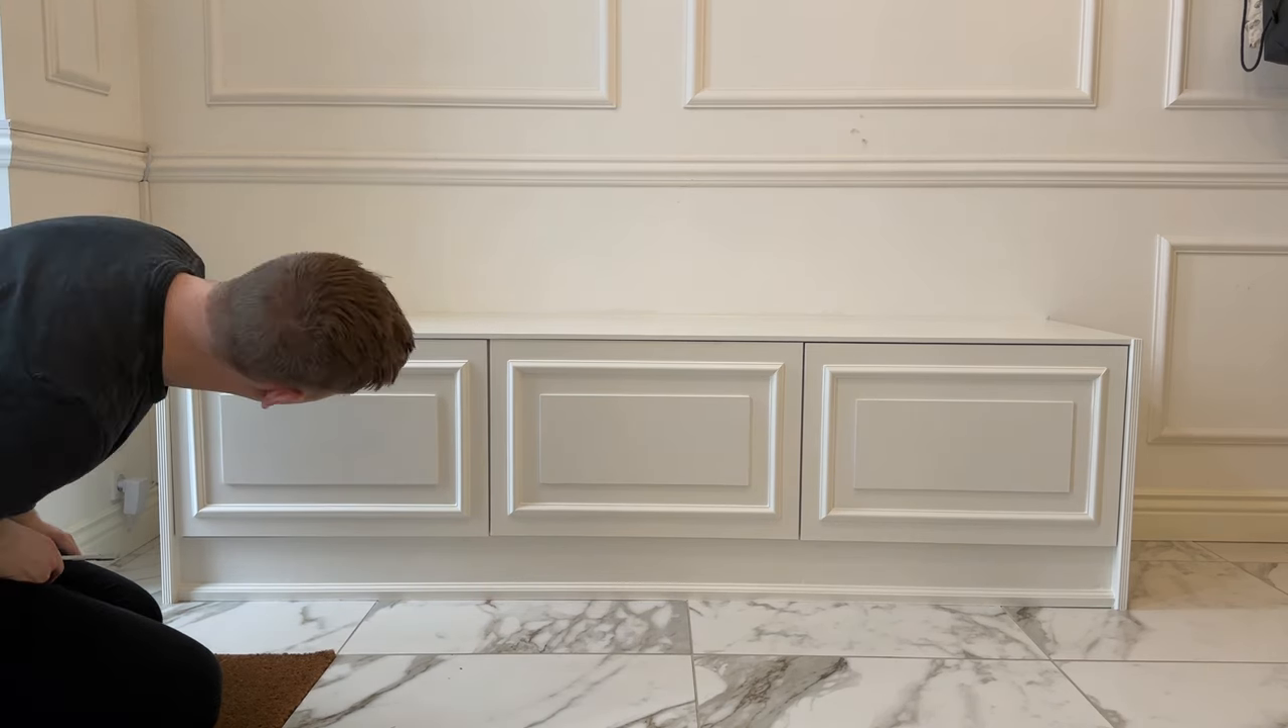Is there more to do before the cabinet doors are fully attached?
No.